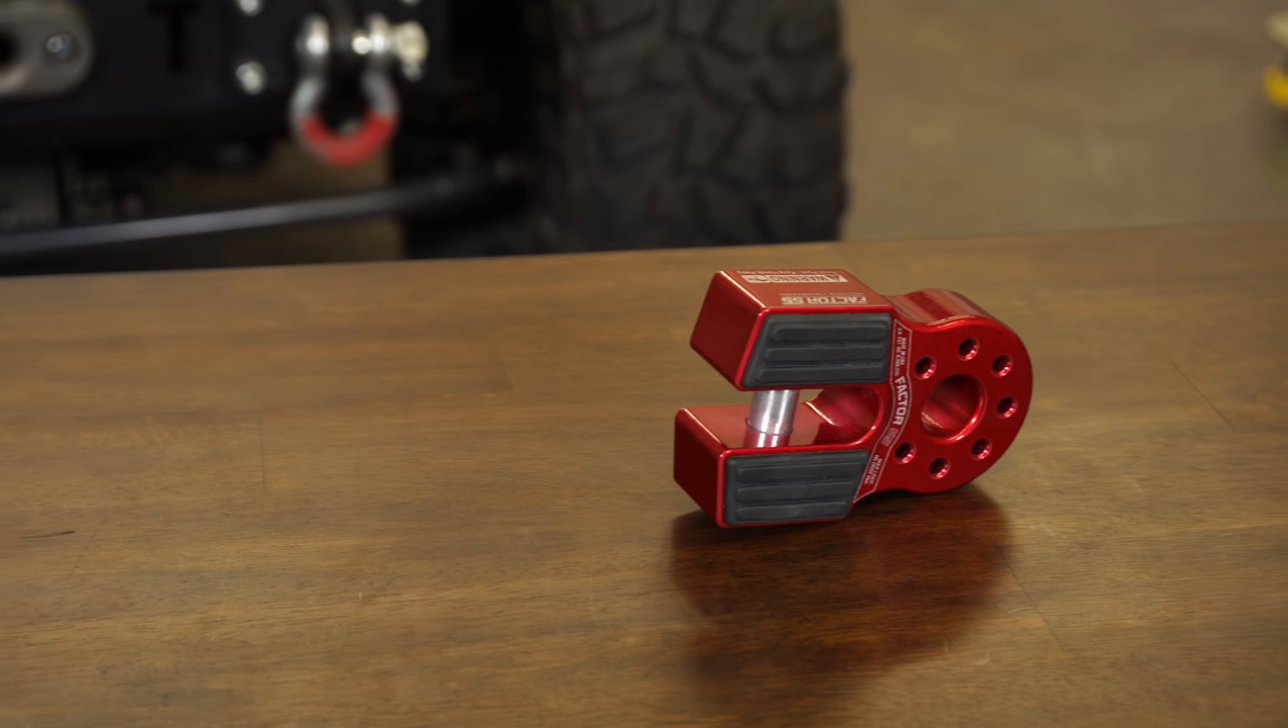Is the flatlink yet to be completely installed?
Yes.